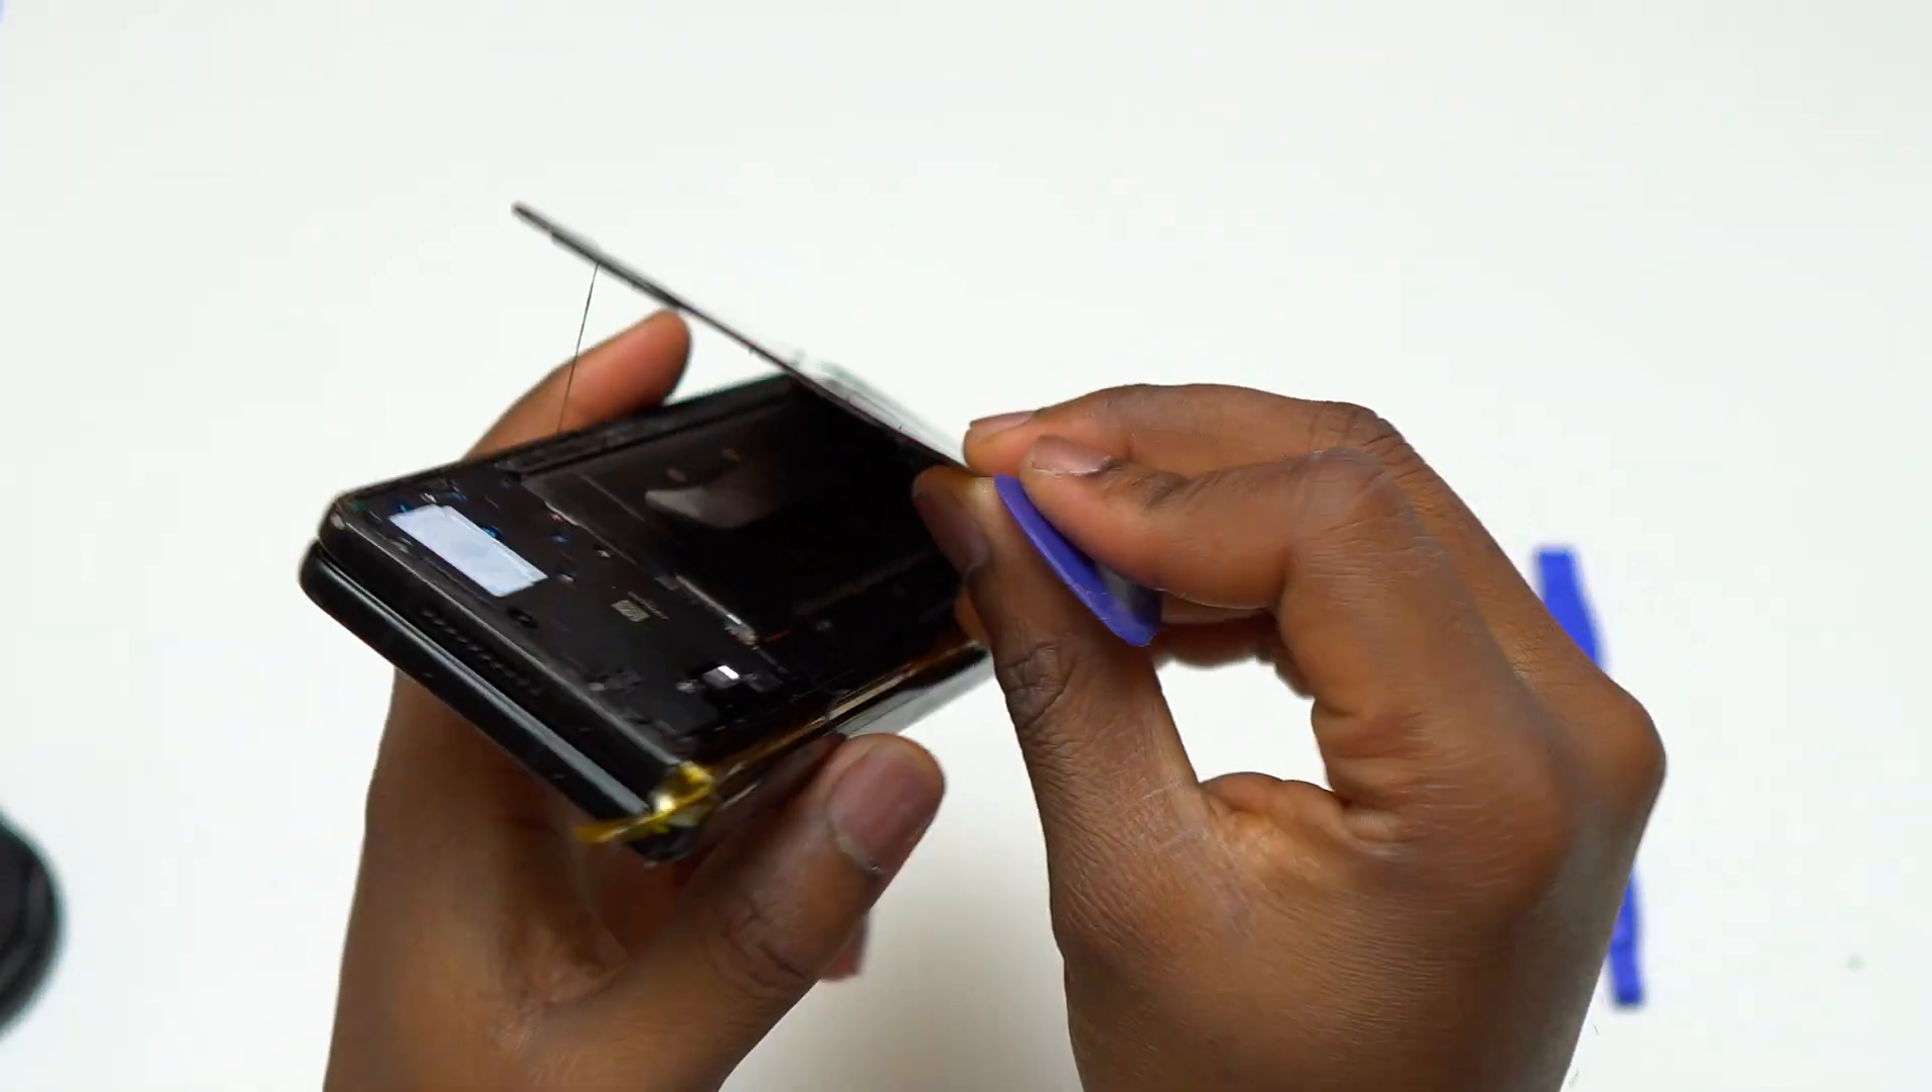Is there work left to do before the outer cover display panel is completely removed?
Yes.